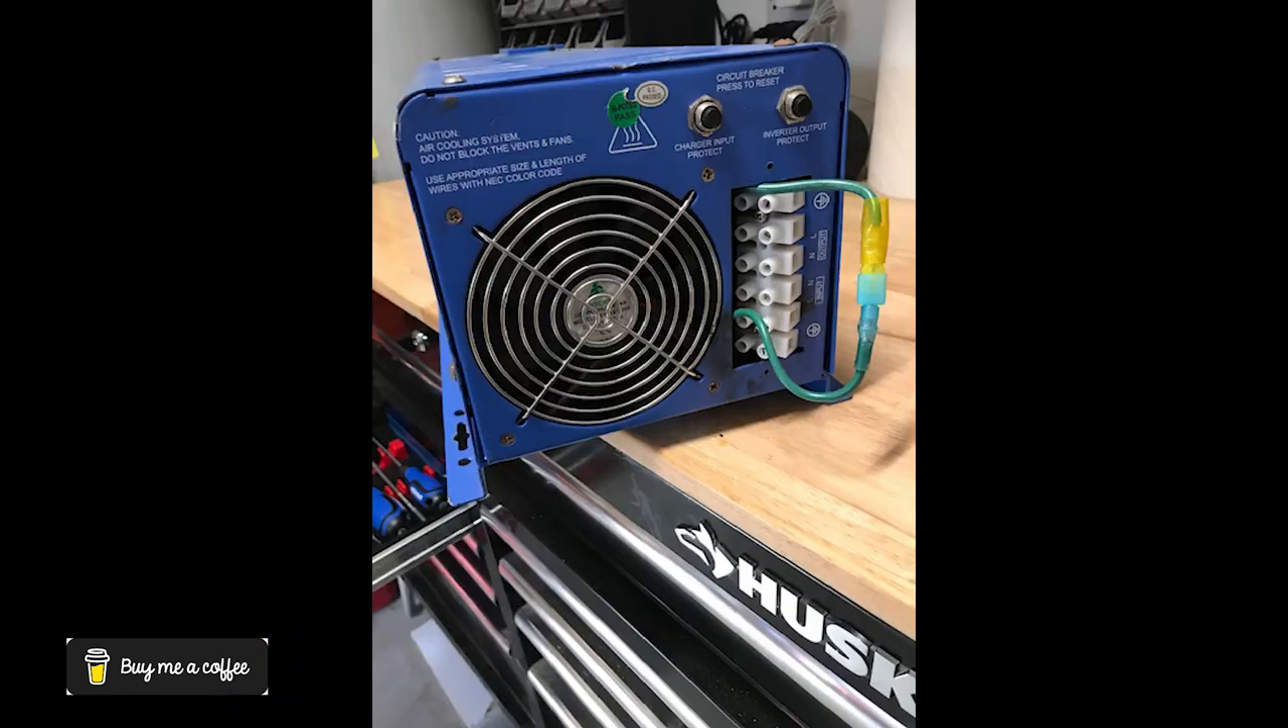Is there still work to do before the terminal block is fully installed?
No.